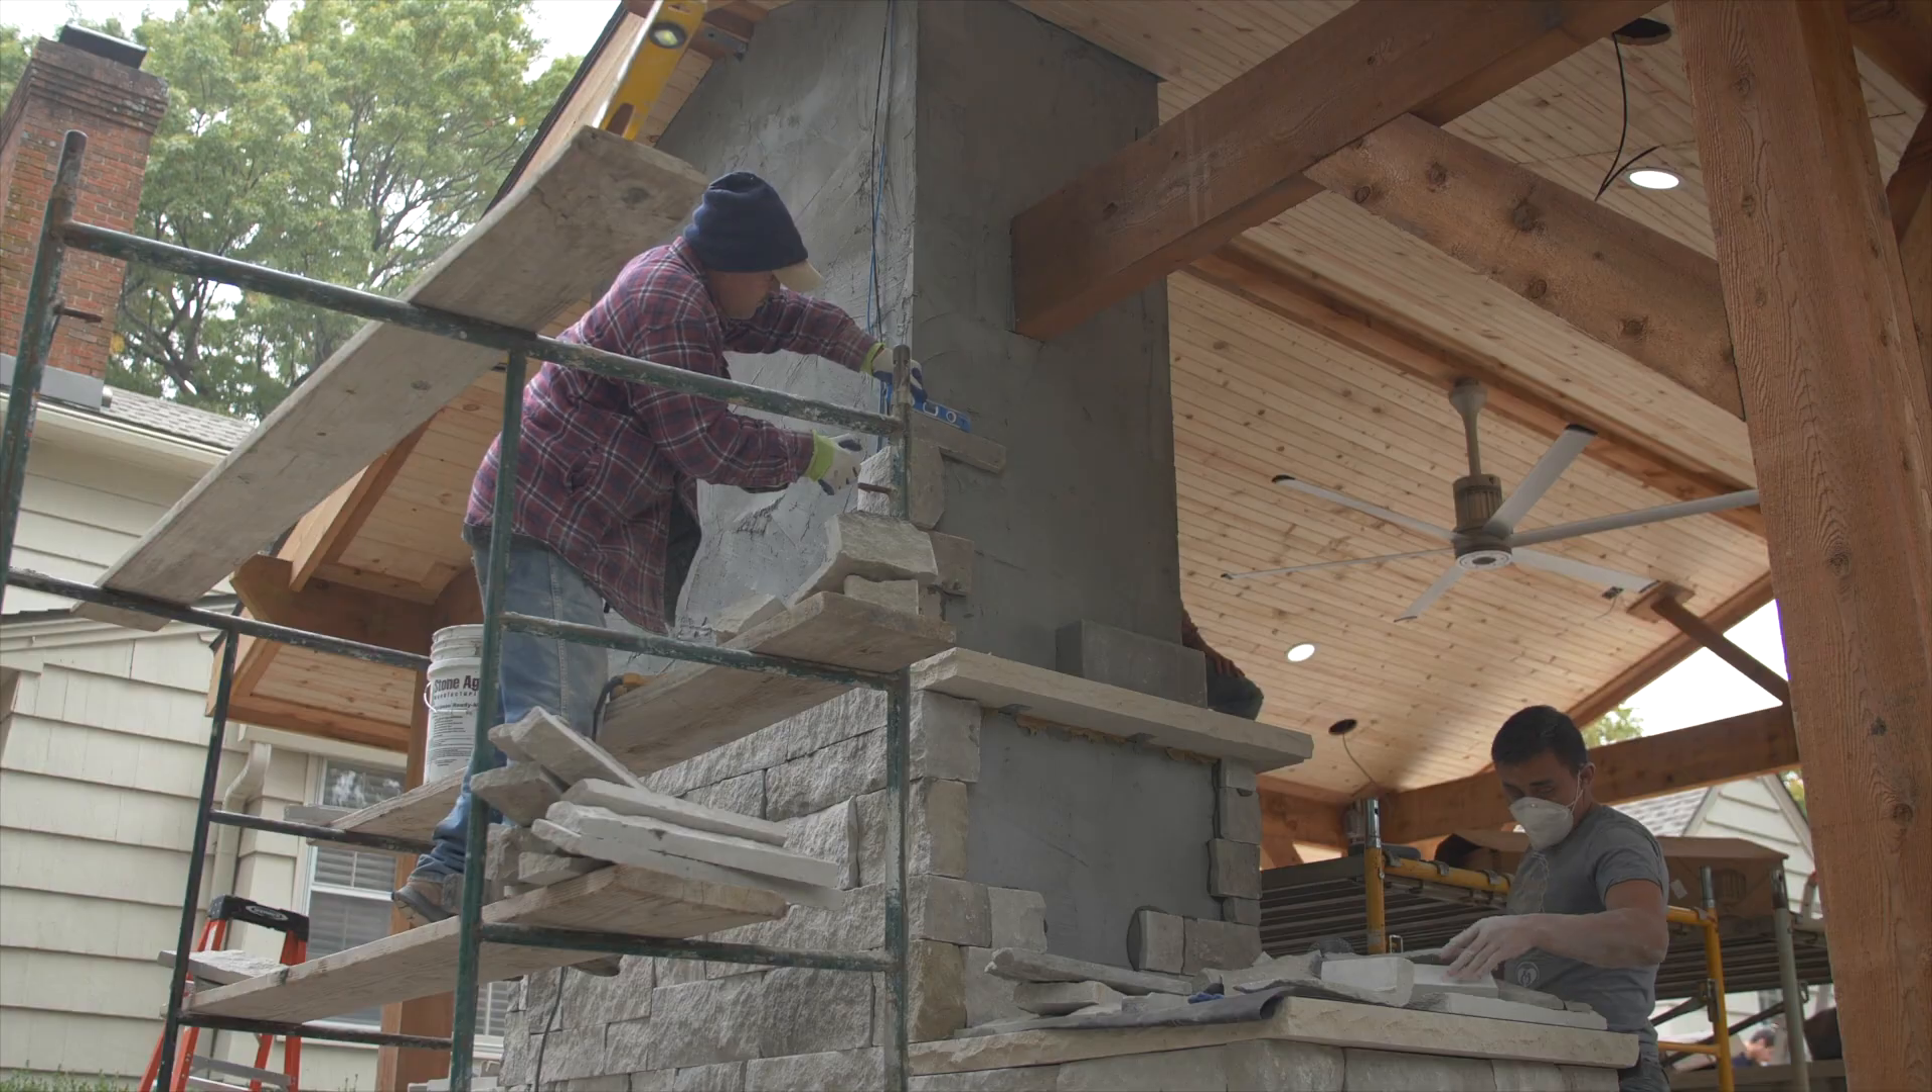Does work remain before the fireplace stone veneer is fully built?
Yes.